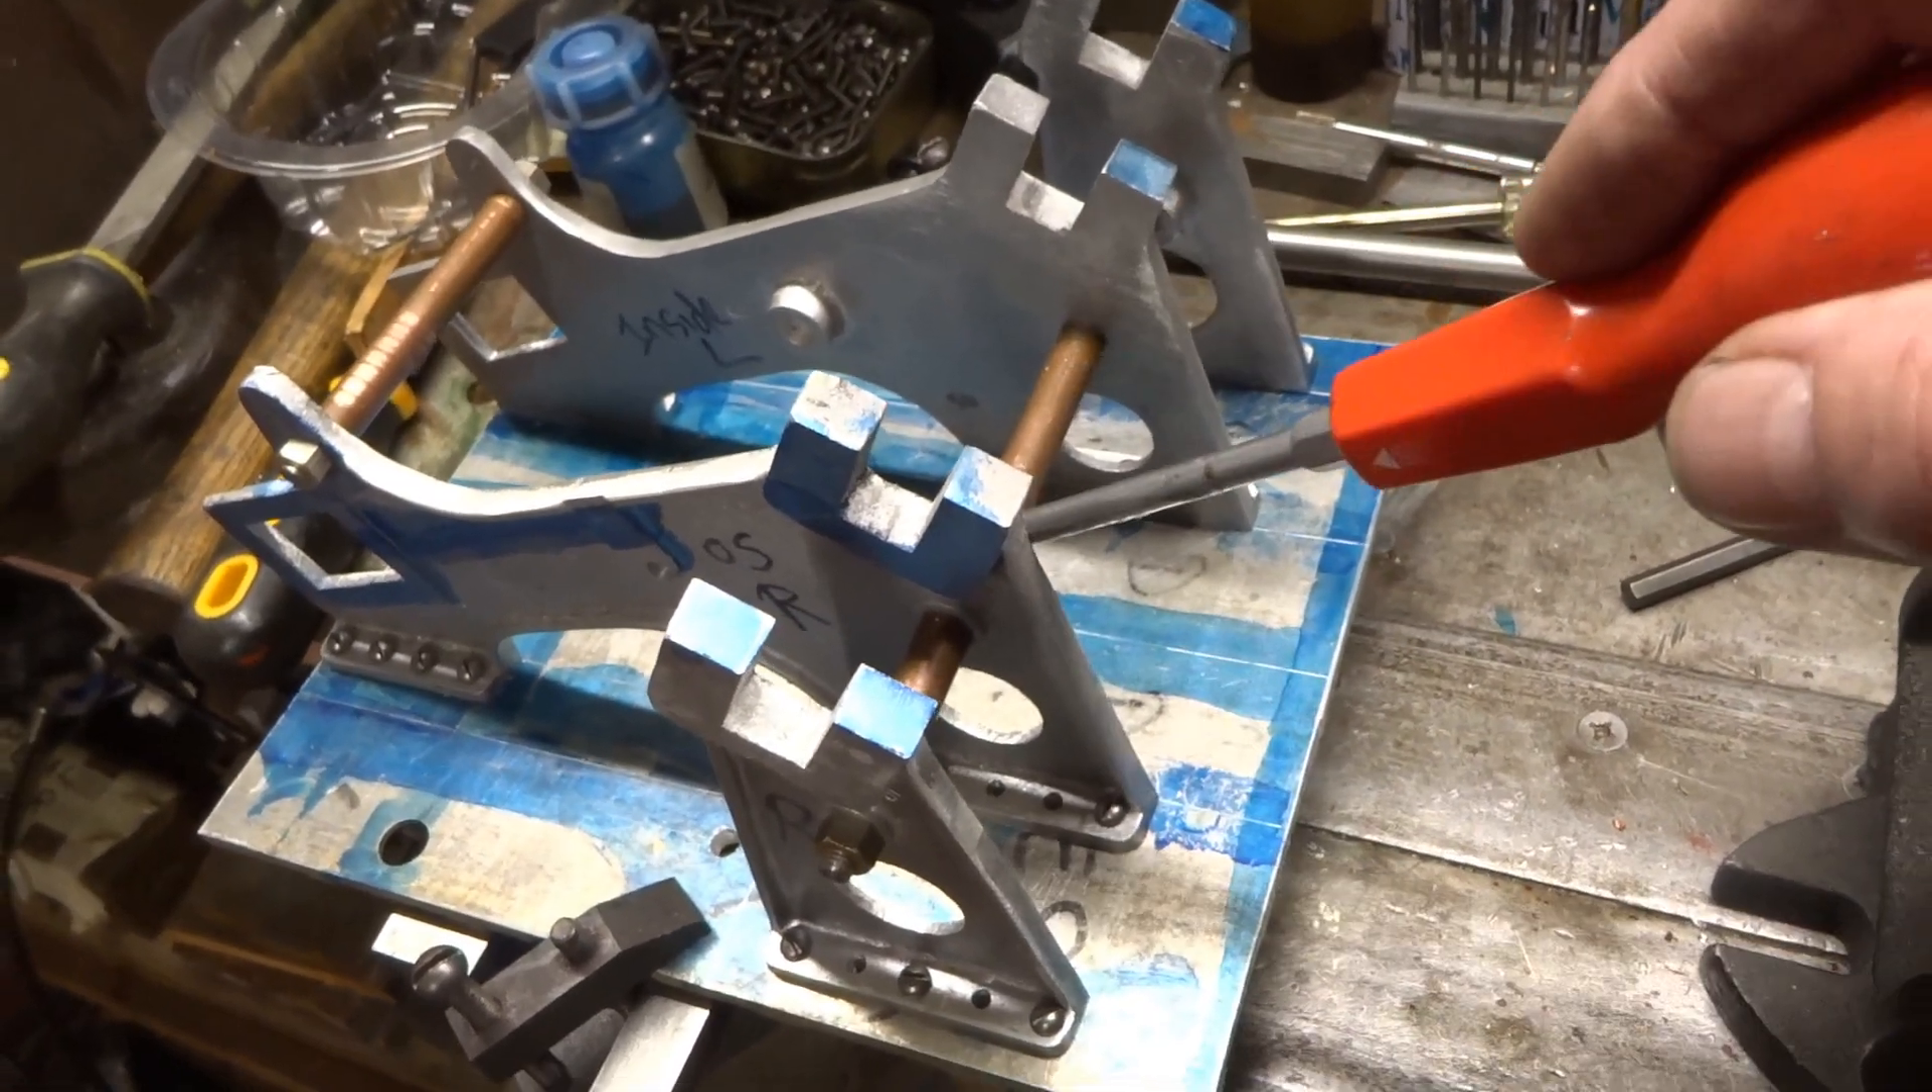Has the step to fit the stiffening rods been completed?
Yes.